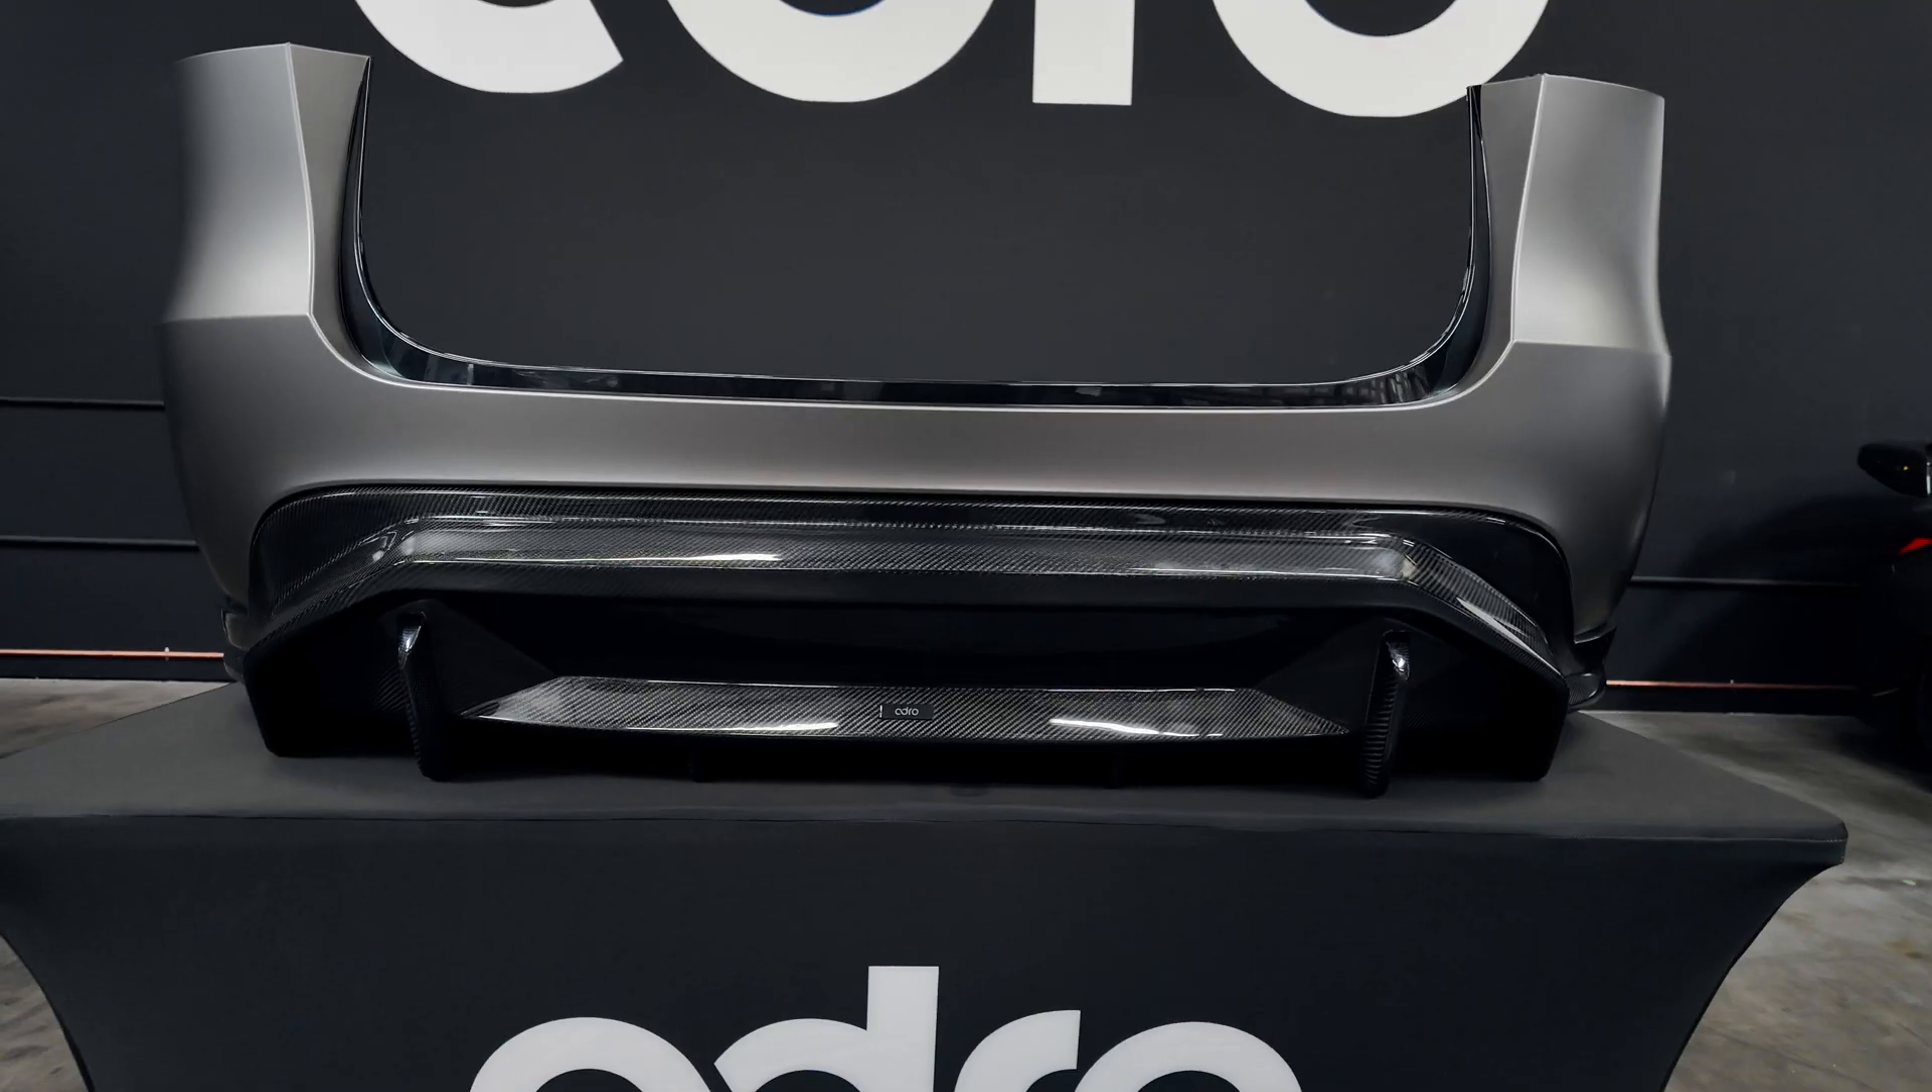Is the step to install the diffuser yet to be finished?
No.